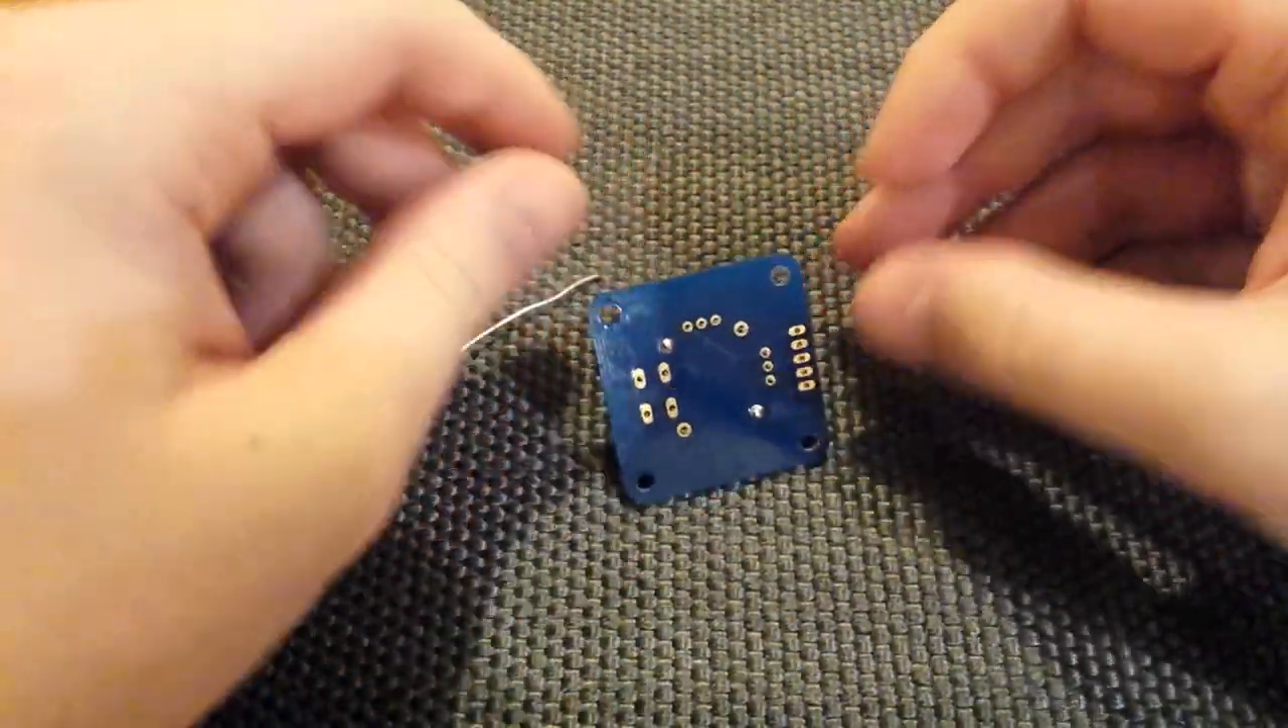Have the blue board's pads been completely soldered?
No.